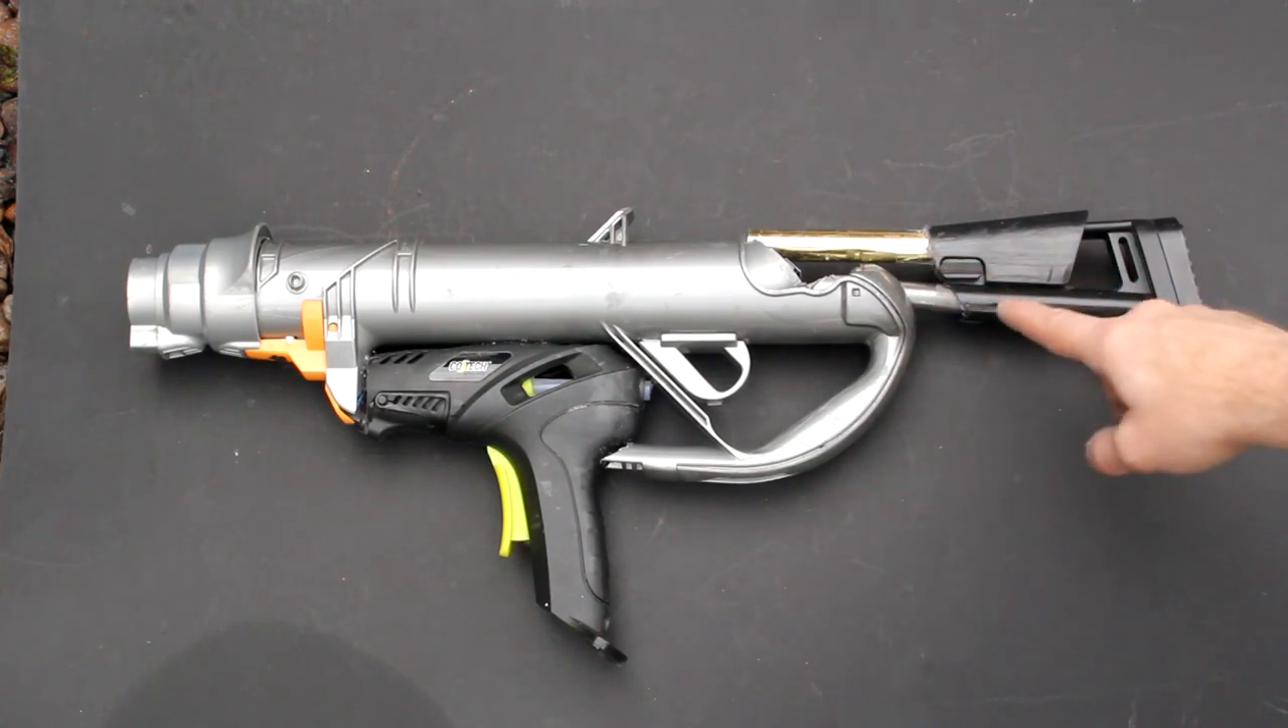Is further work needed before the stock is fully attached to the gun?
No.